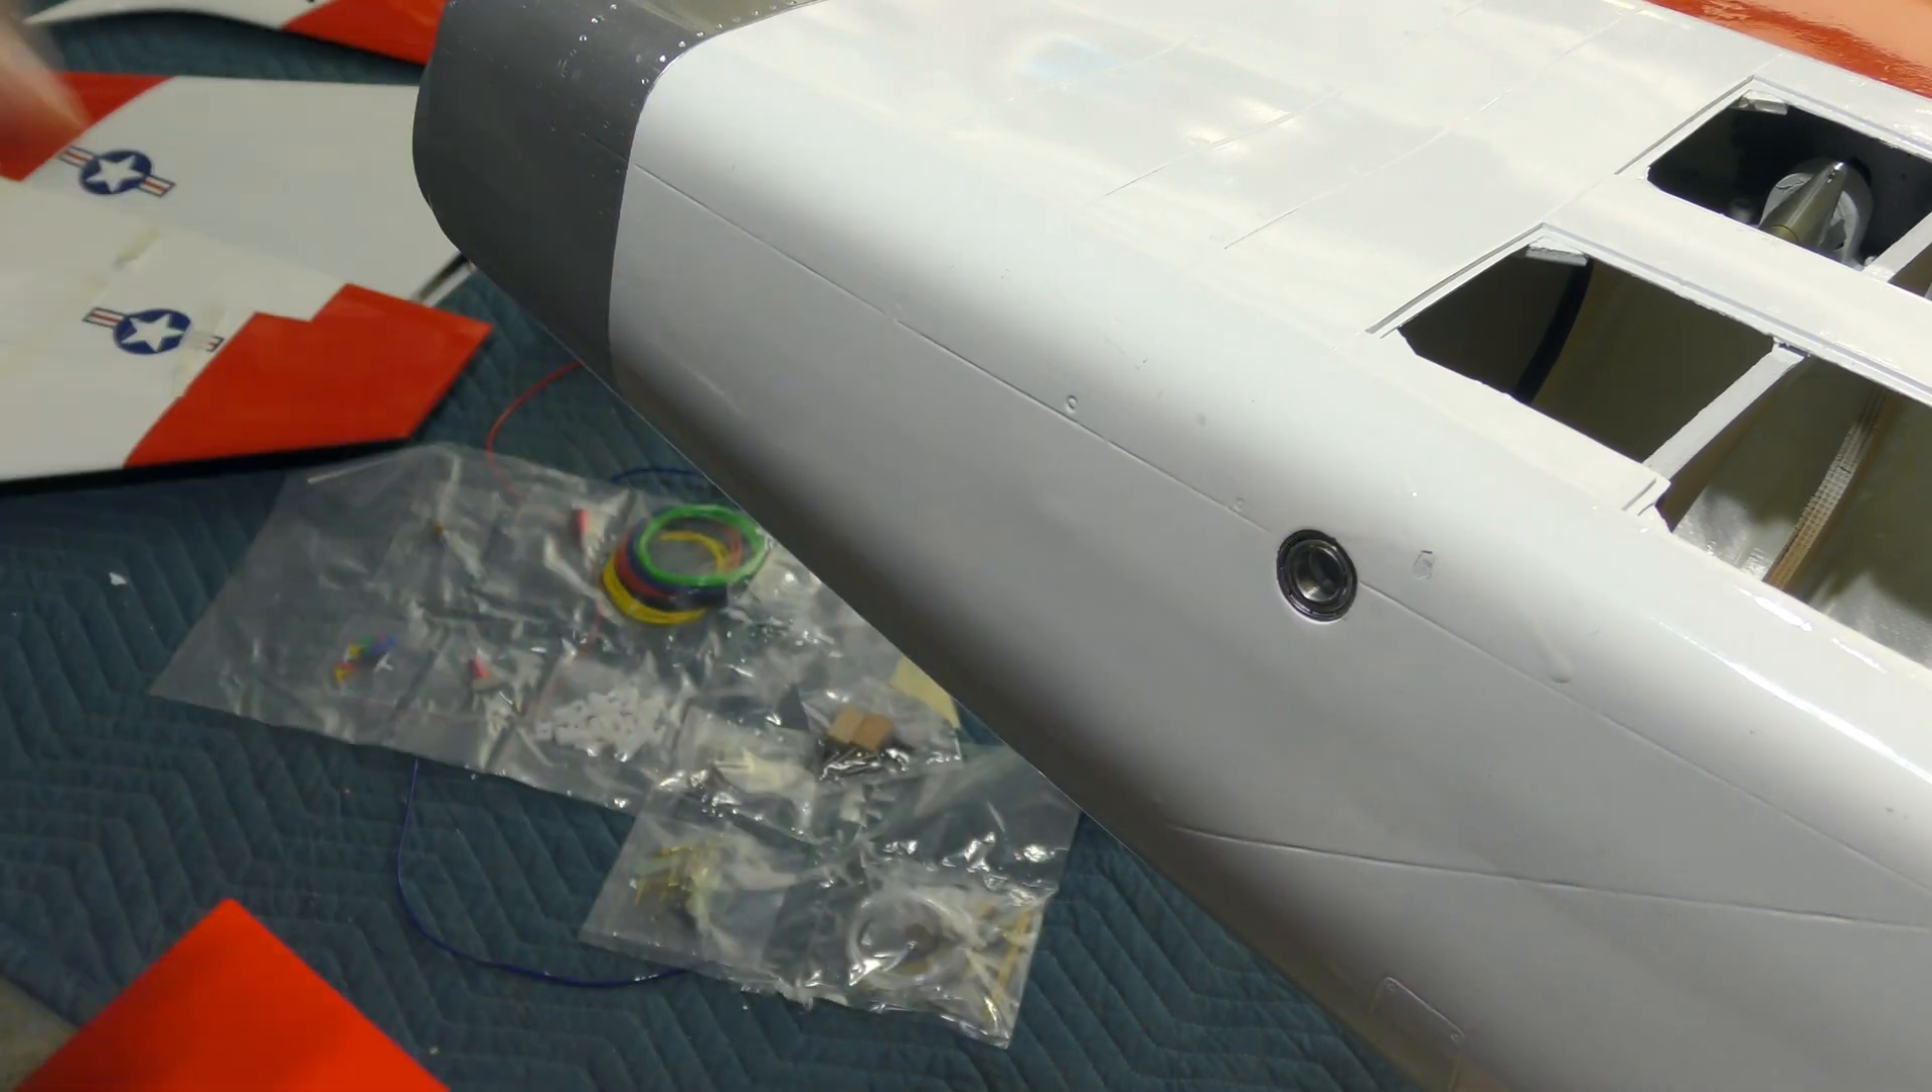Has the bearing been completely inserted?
Yes.